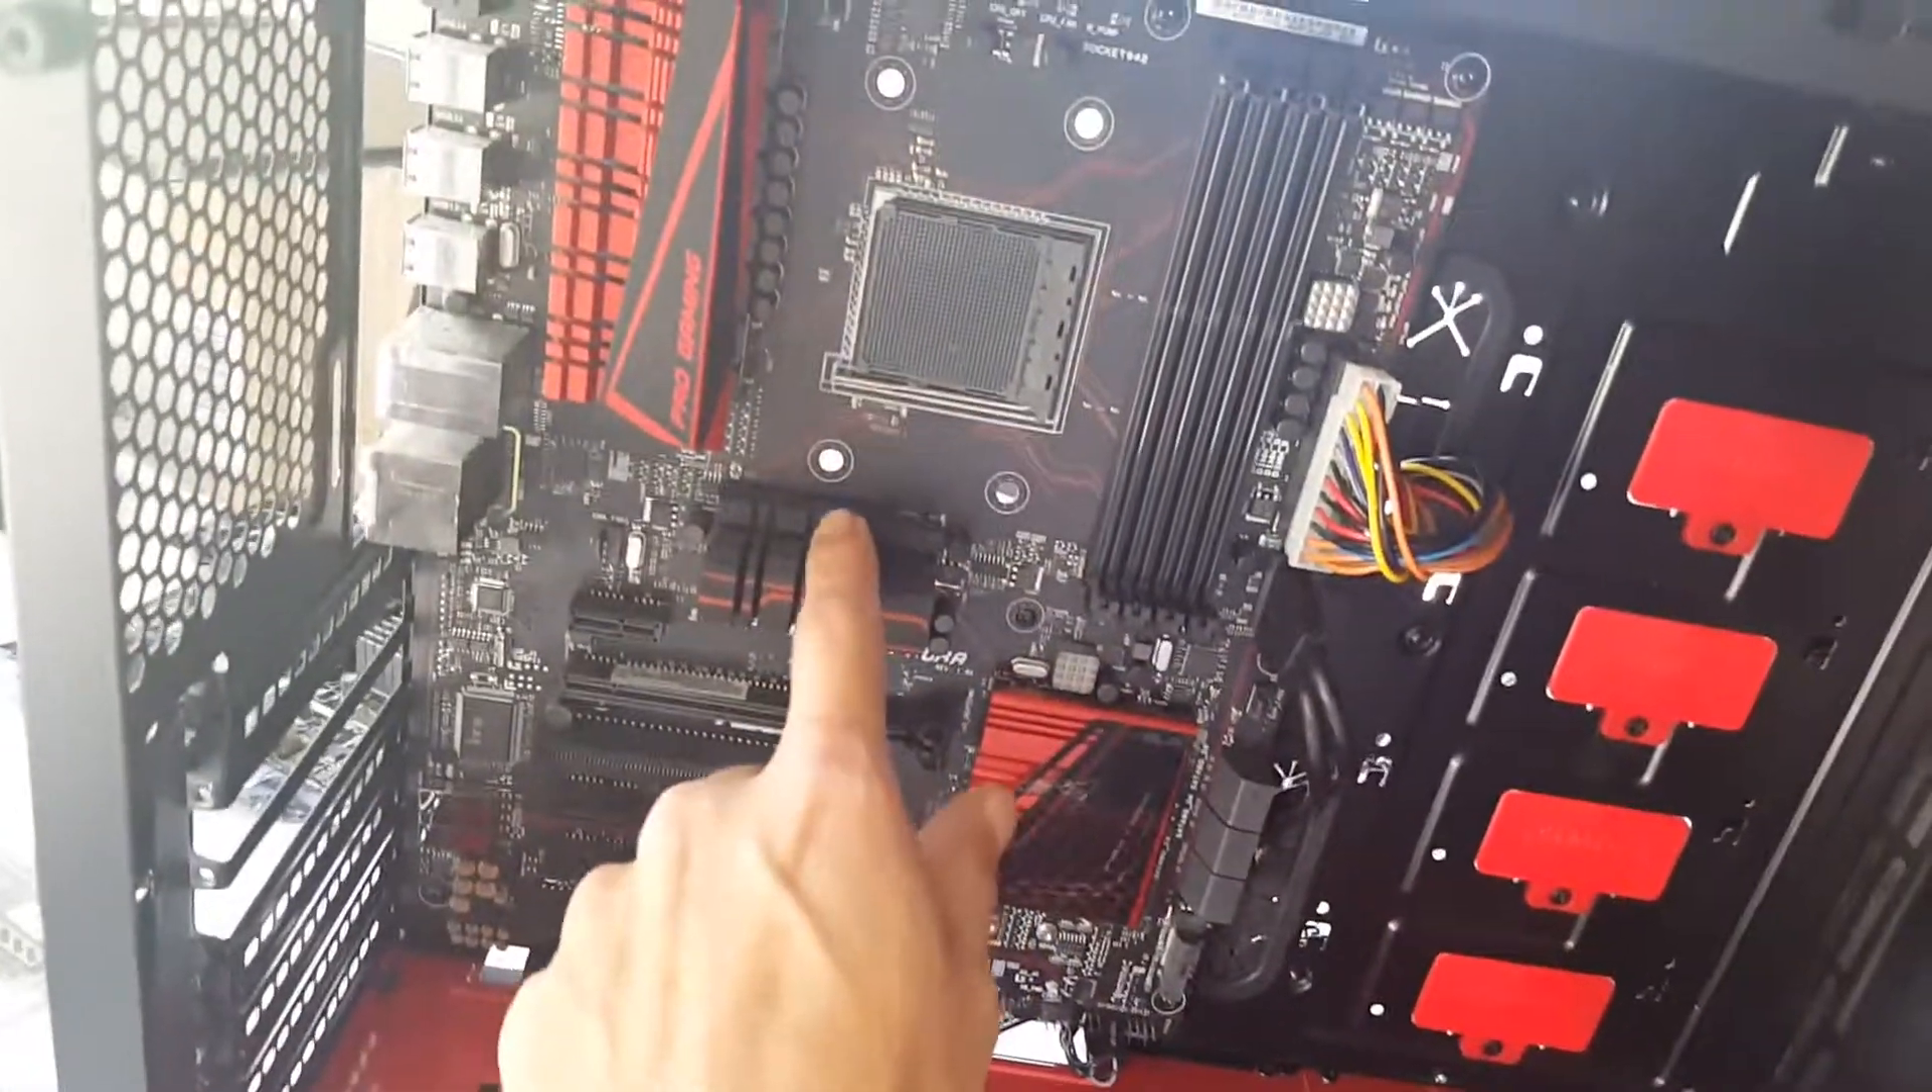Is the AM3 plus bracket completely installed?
No.